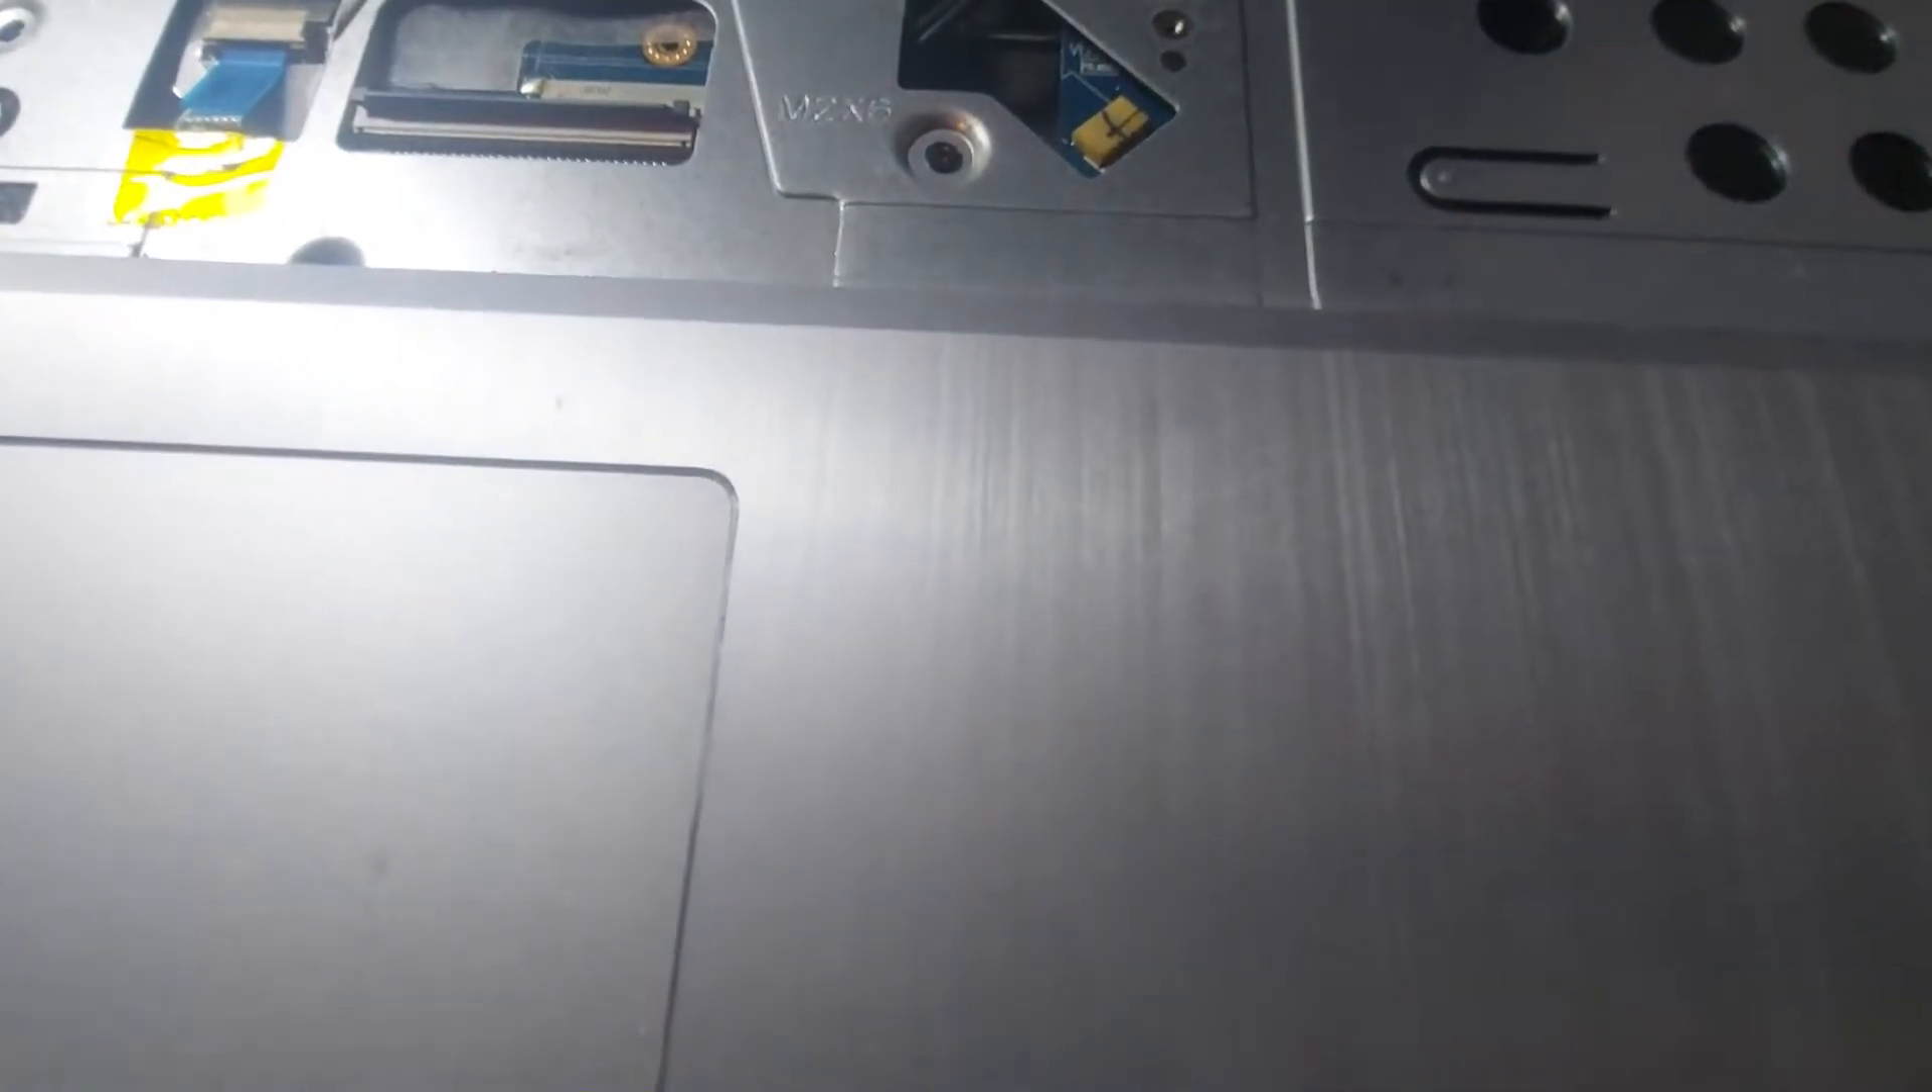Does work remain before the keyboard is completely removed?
No.